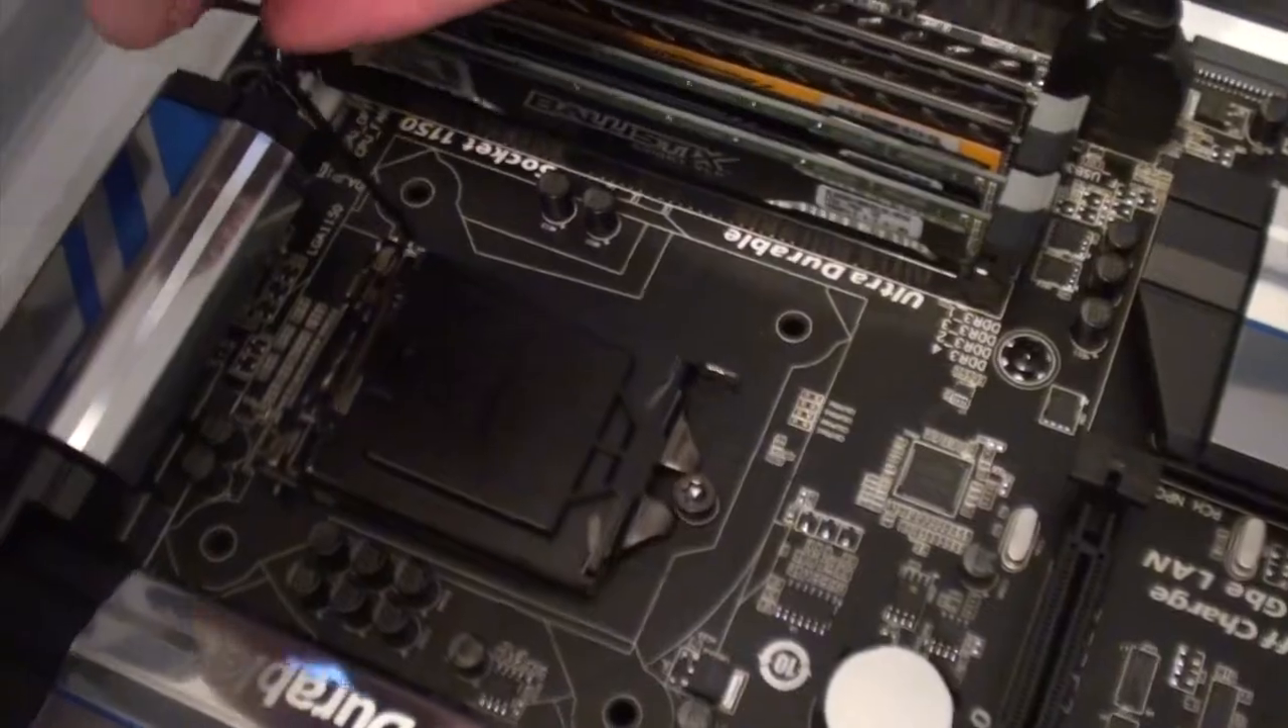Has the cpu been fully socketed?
No.